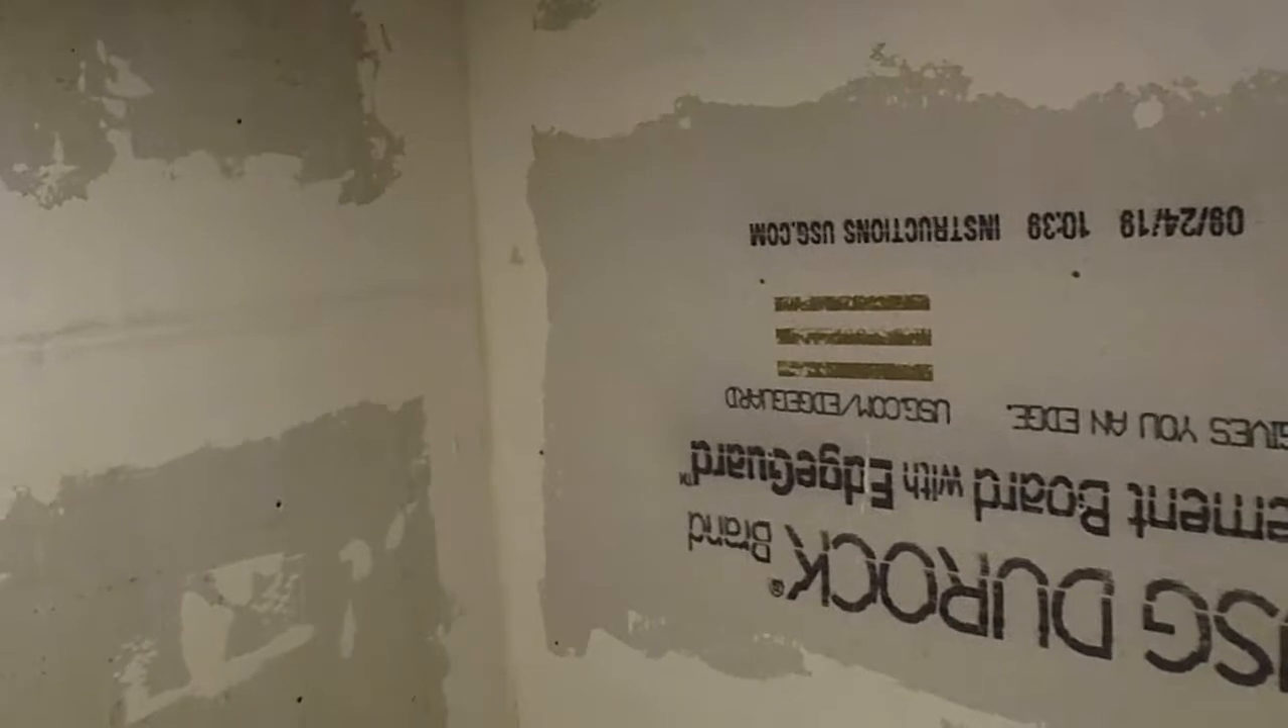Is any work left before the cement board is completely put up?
No.